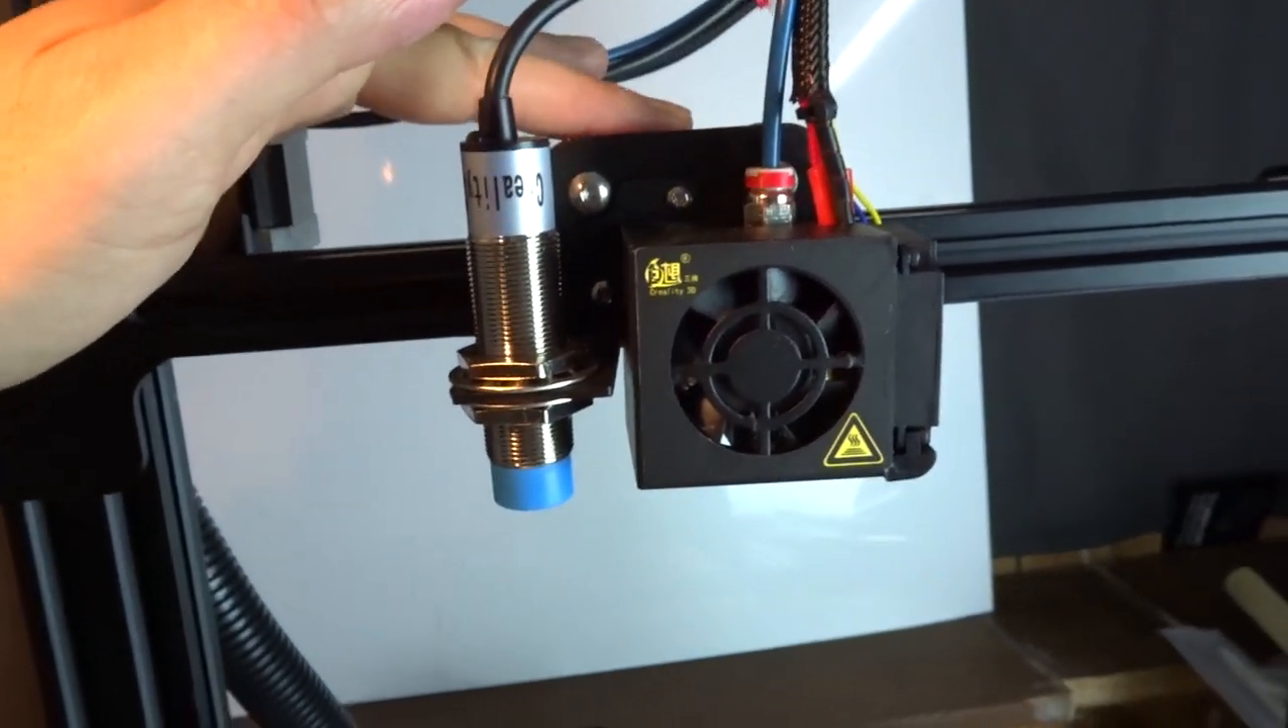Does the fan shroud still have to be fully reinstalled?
No.